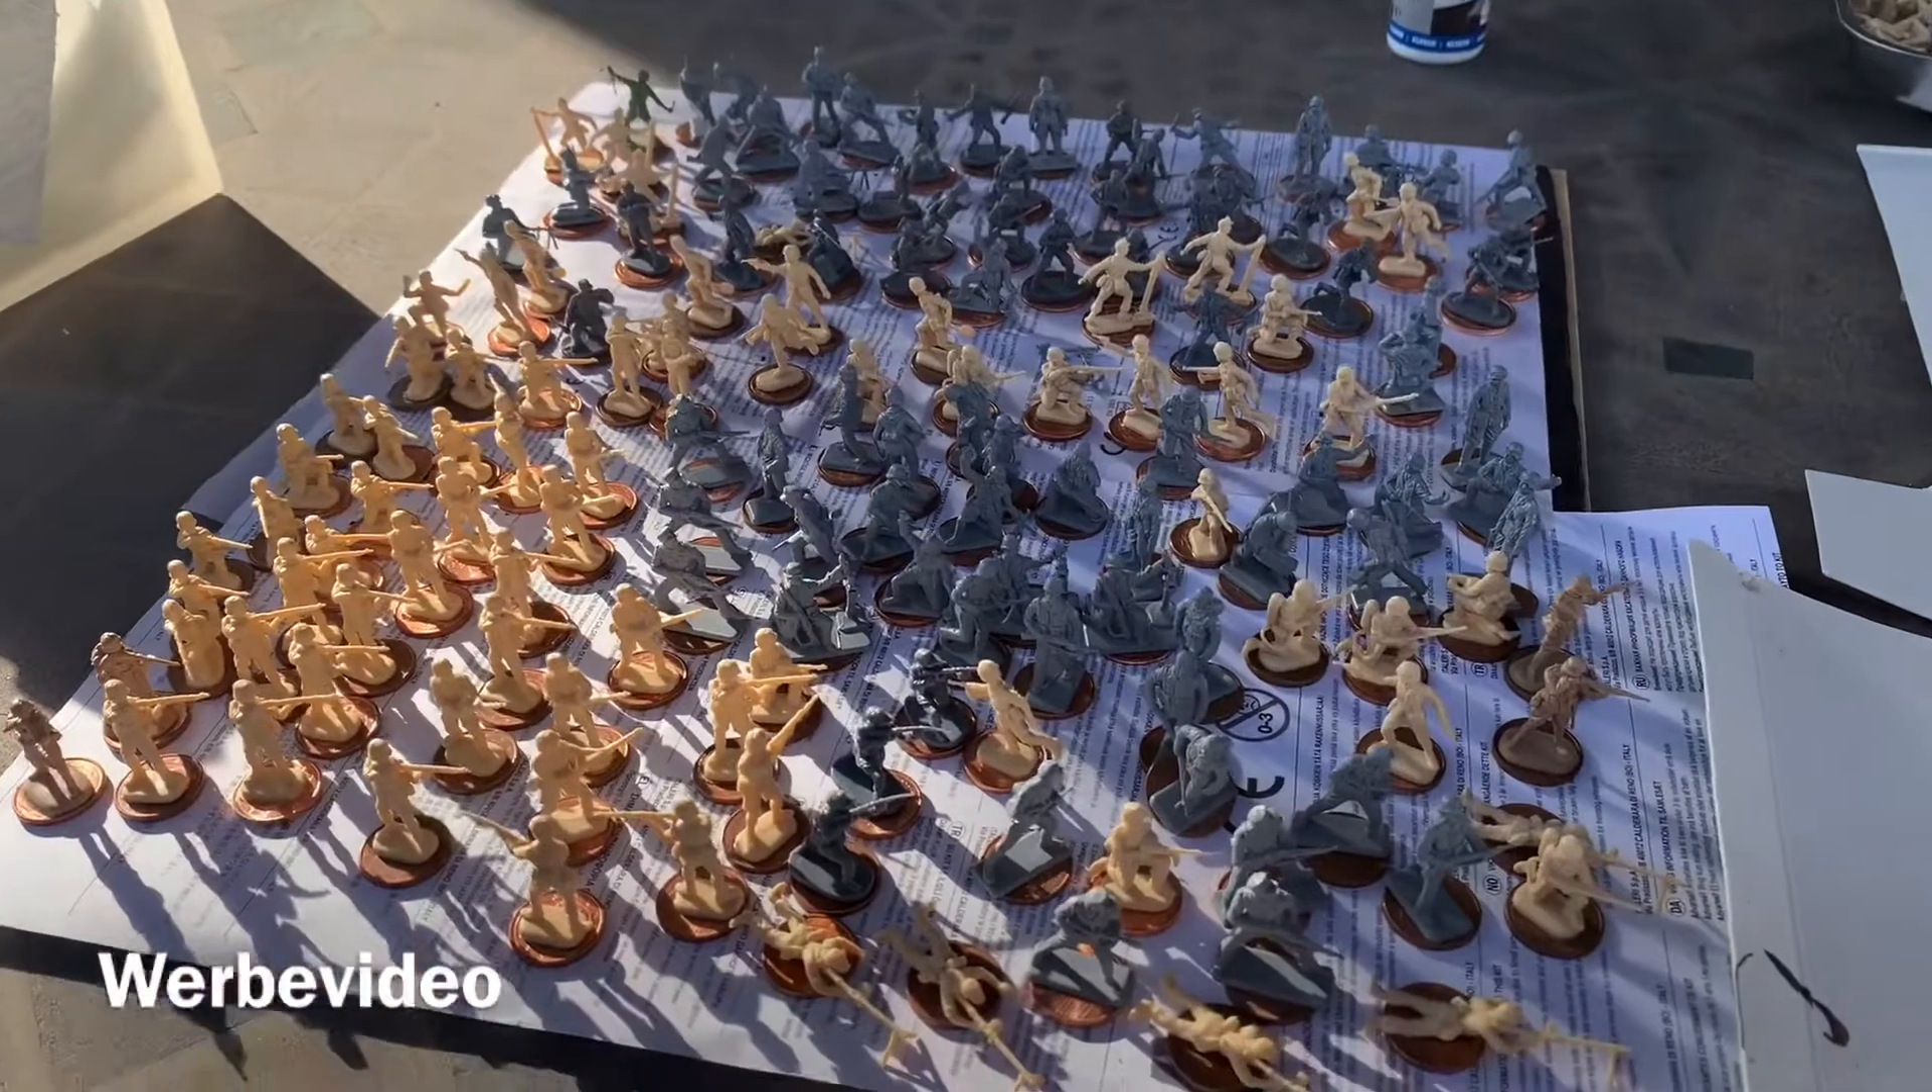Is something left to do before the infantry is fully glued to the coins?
No.